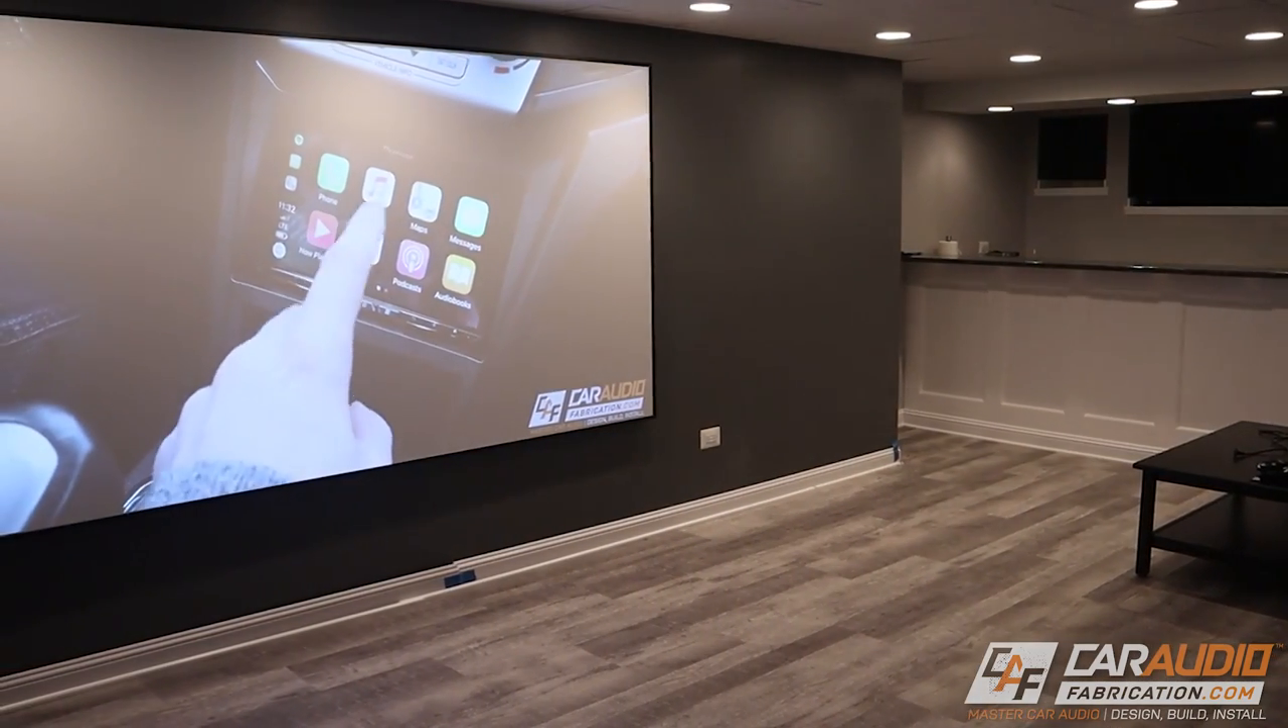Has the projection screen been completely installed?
Yes.